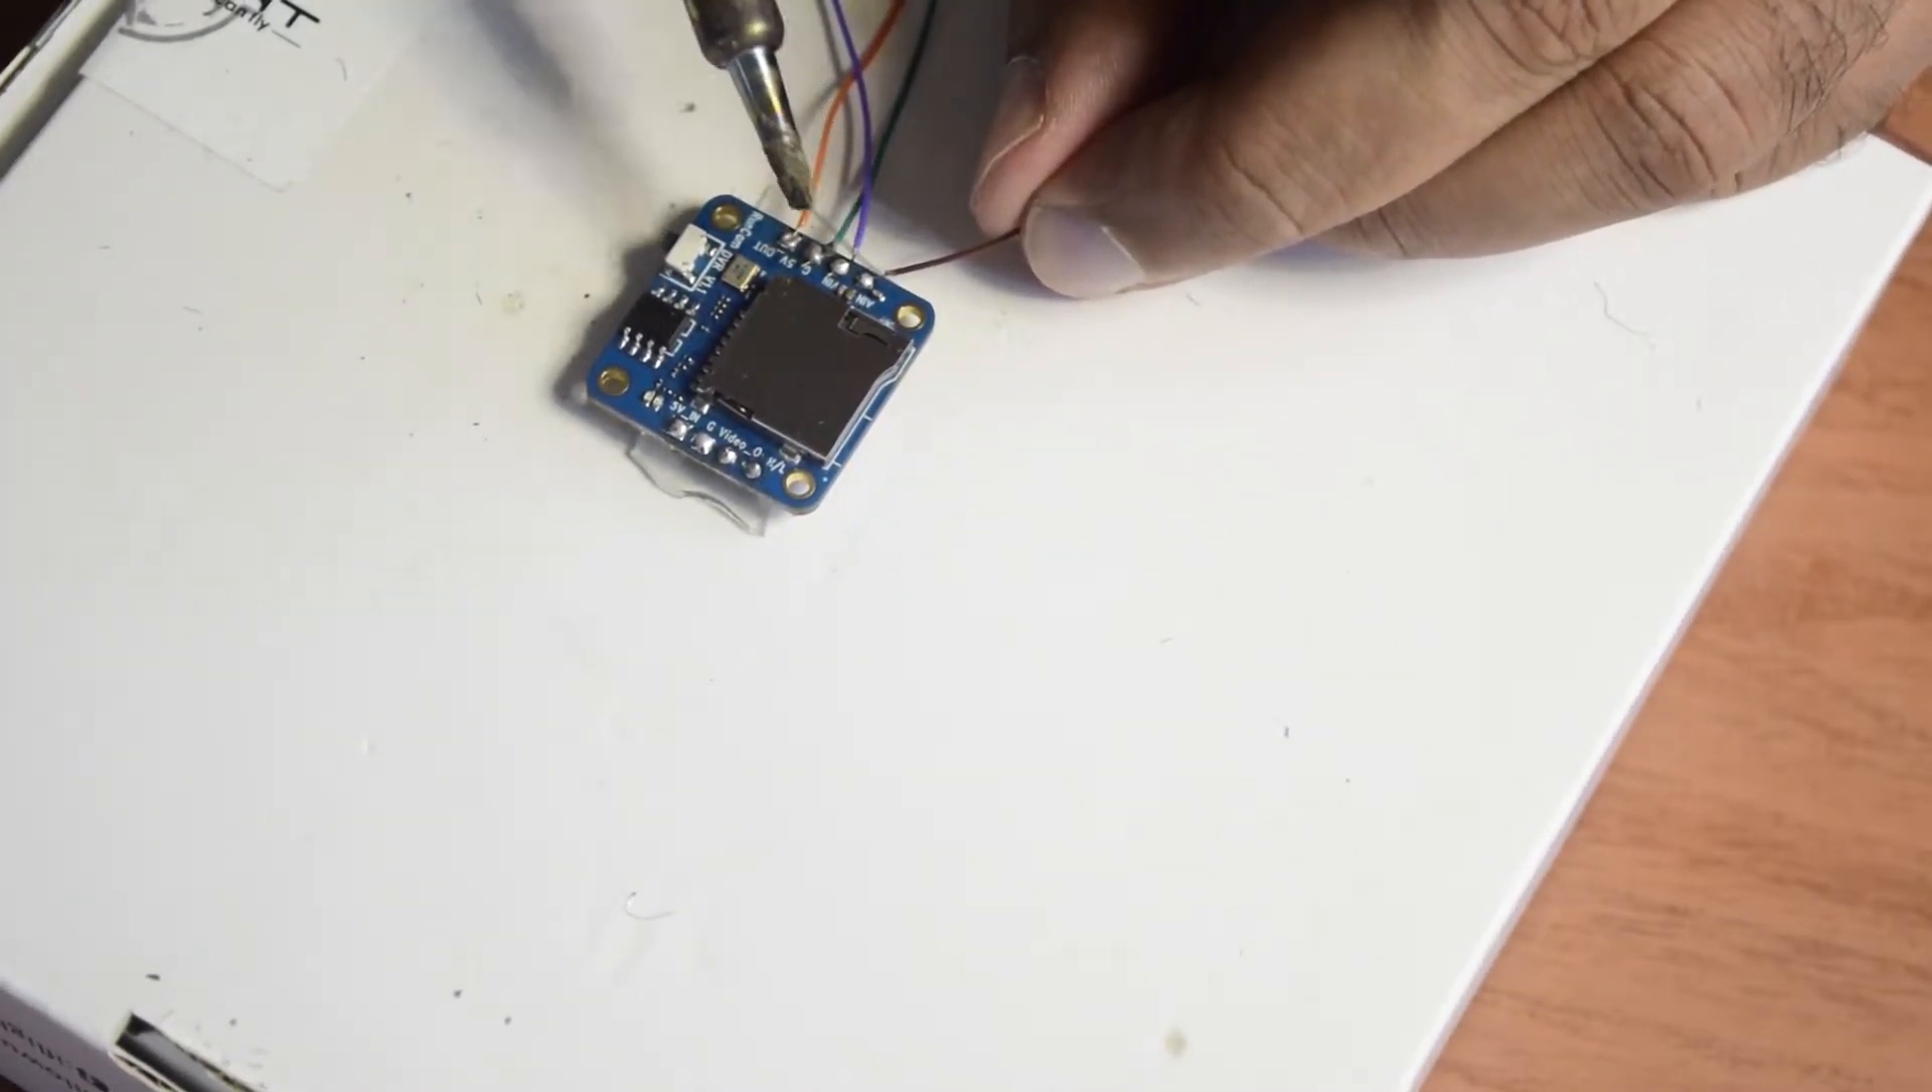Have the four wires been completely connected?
No.